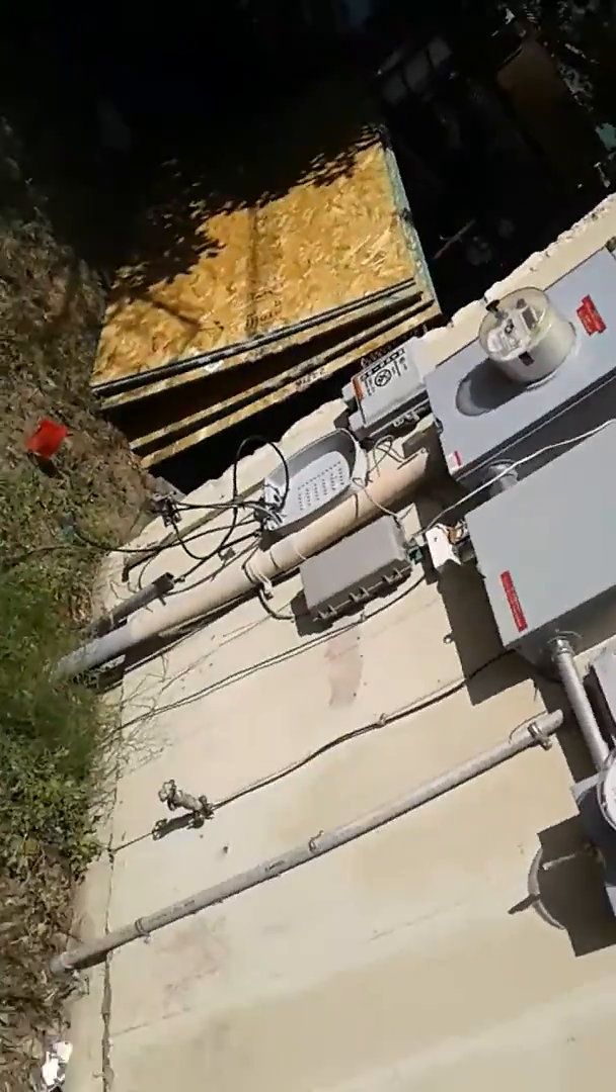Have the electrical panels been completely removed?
No.